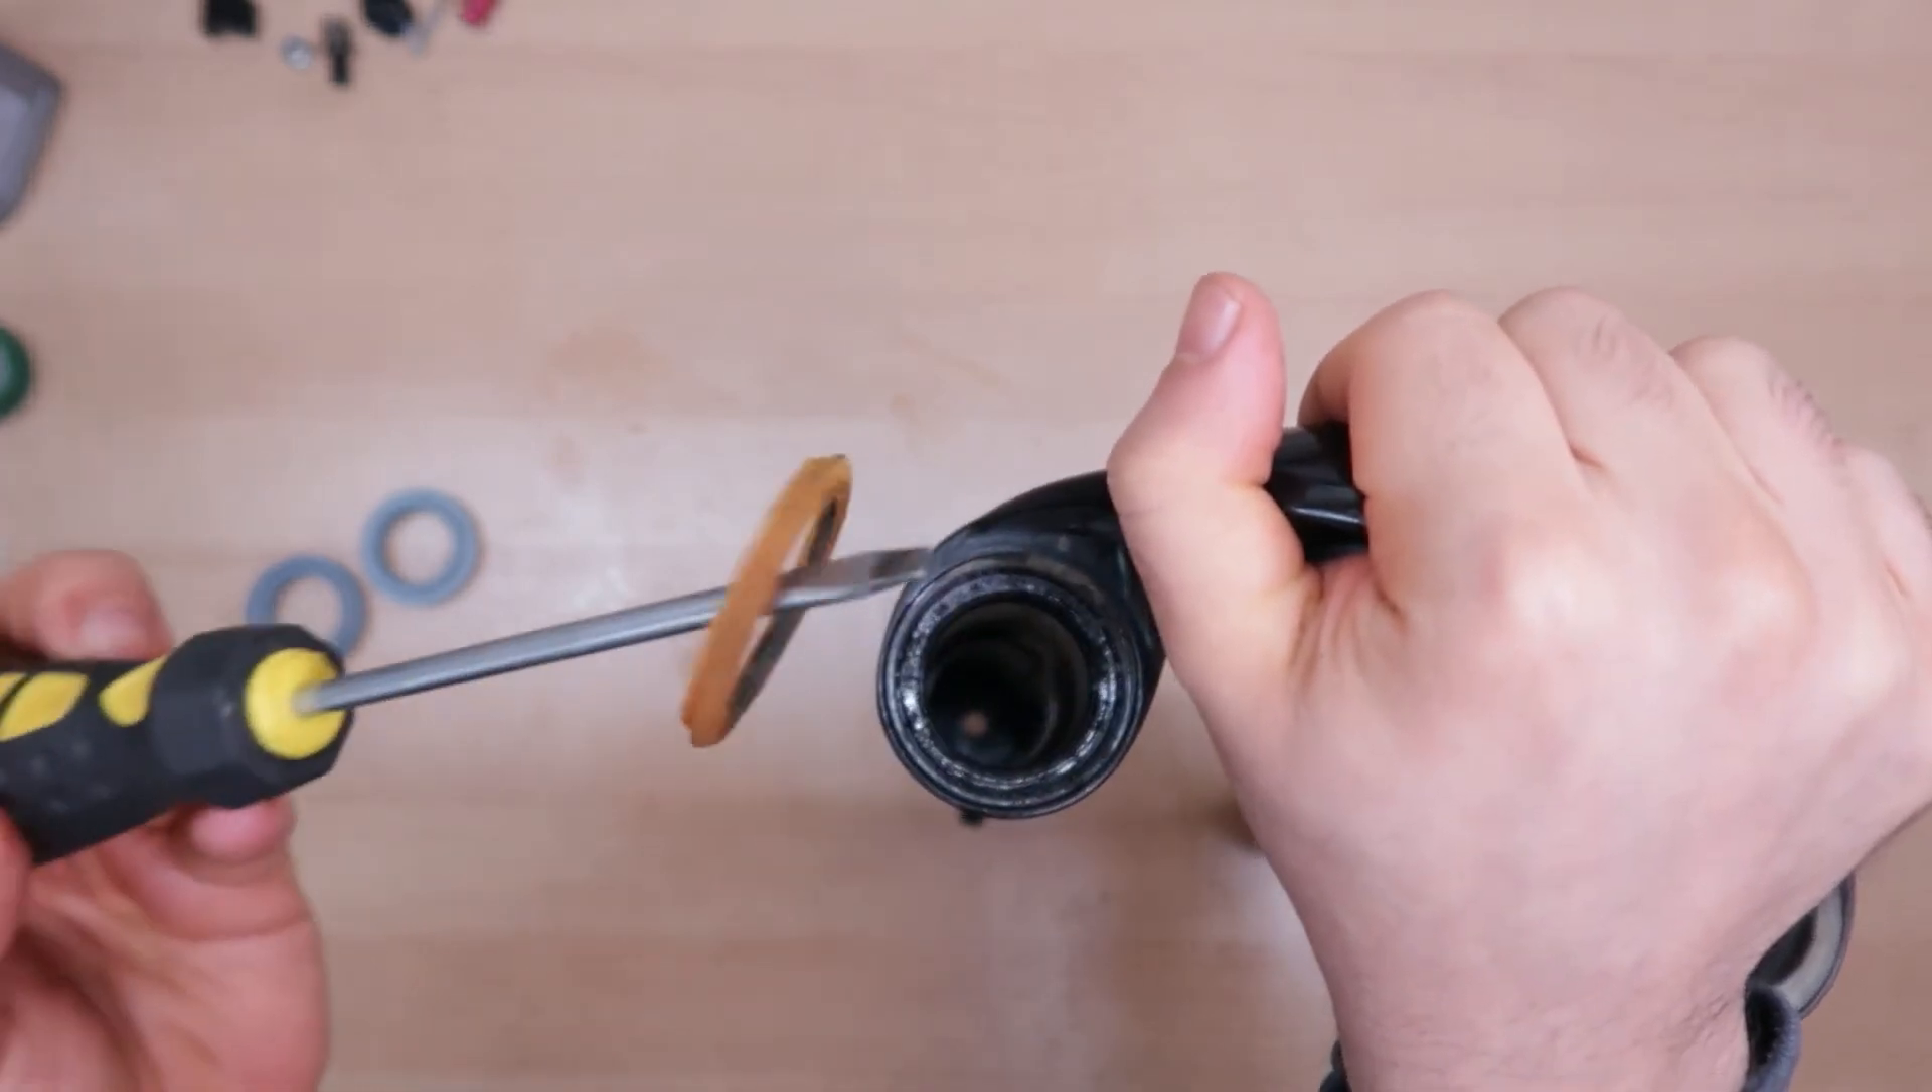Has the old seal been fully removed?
Yes.